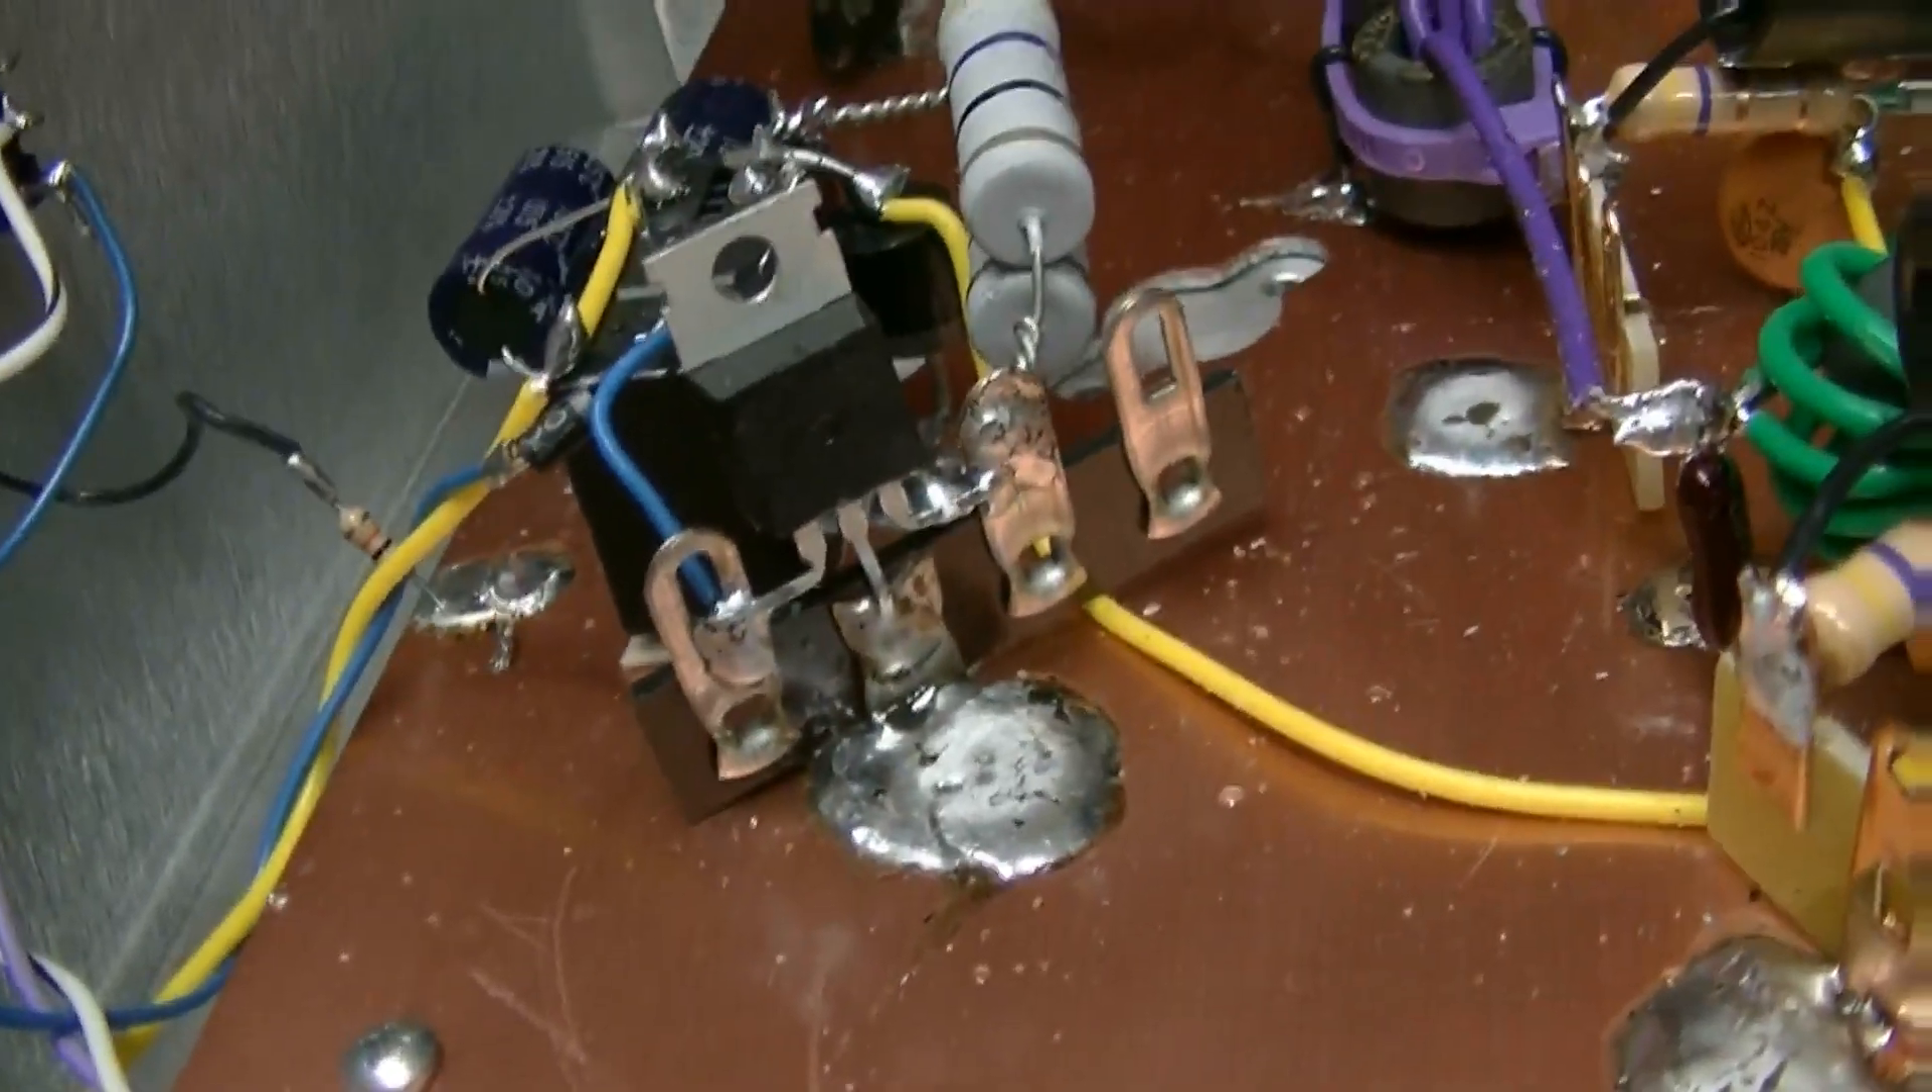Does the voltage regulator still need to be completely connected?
No.